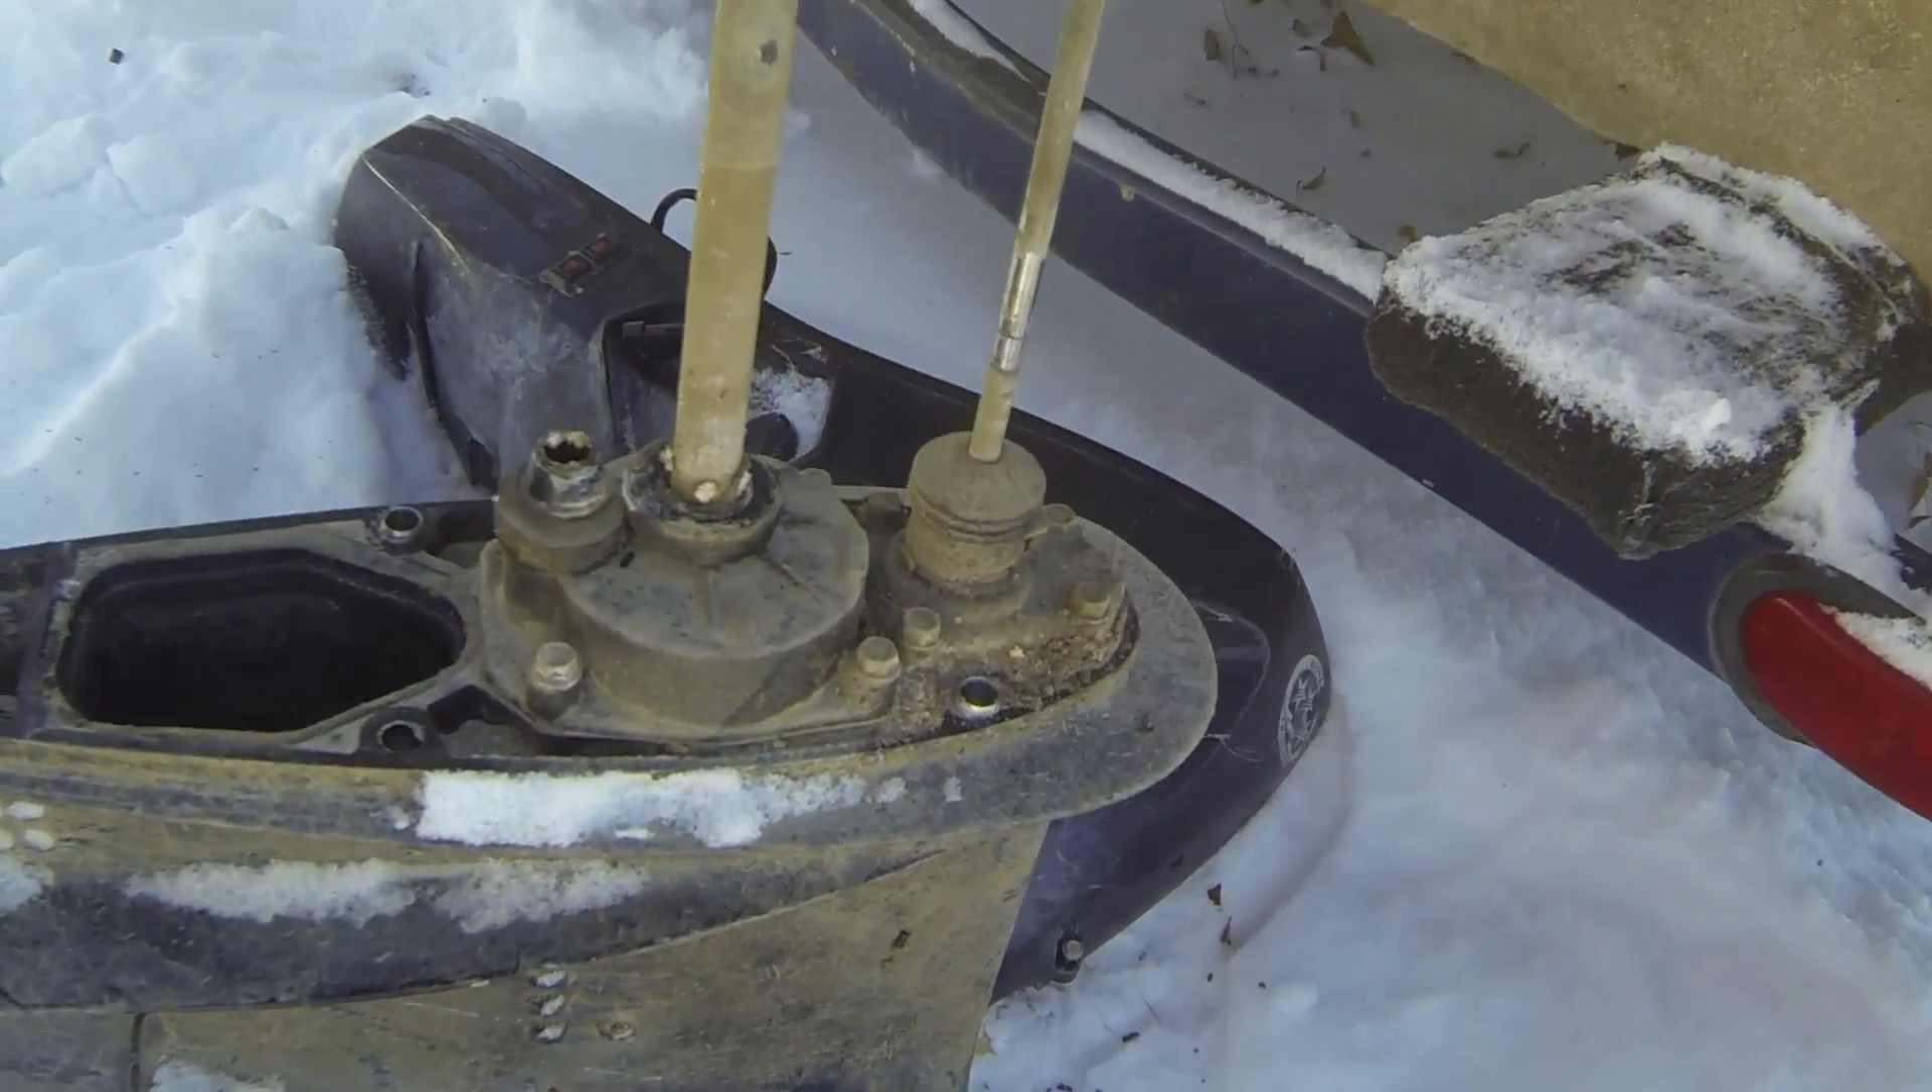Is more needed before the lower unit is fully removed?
No.